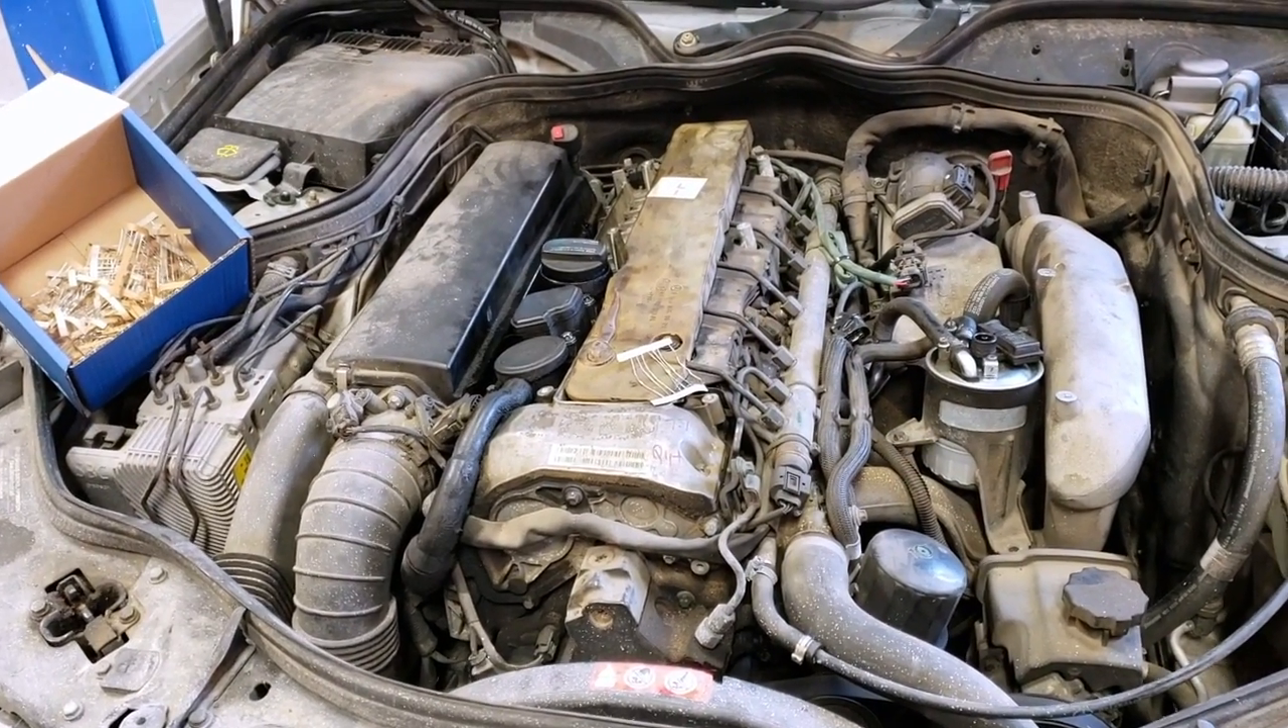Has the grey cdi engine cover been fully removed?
Yes.